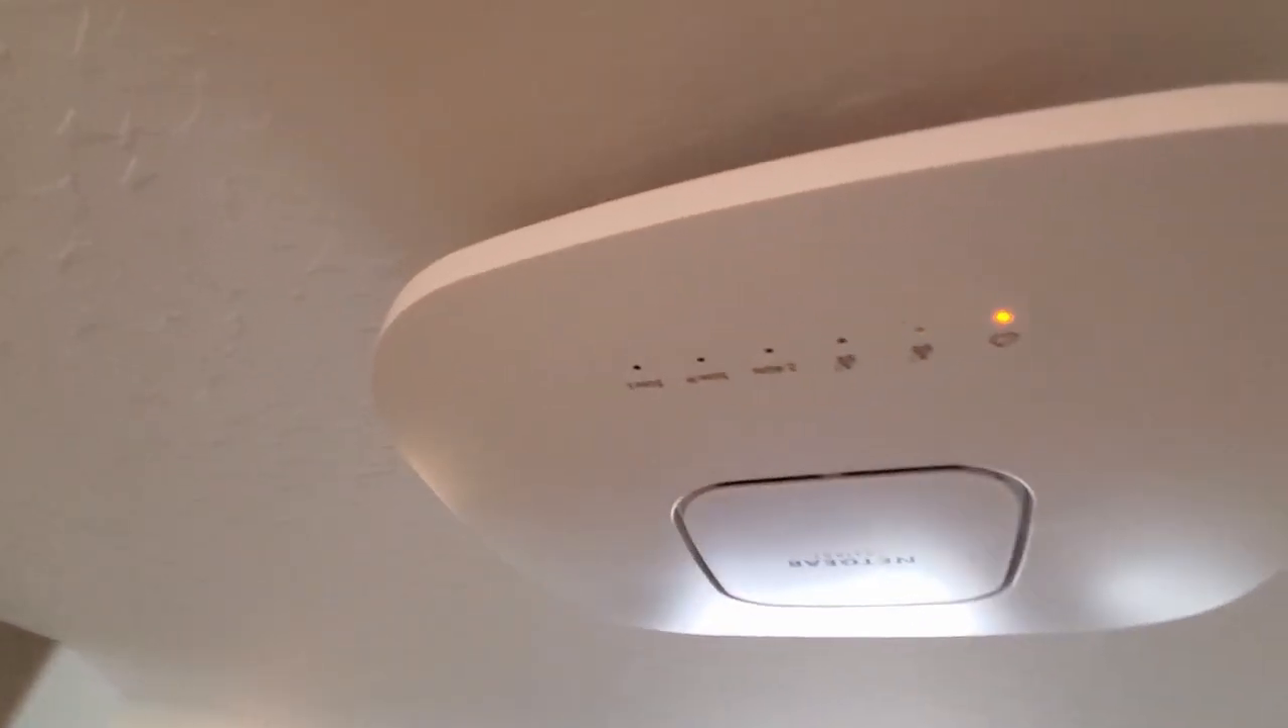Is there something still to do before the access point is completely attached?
No.